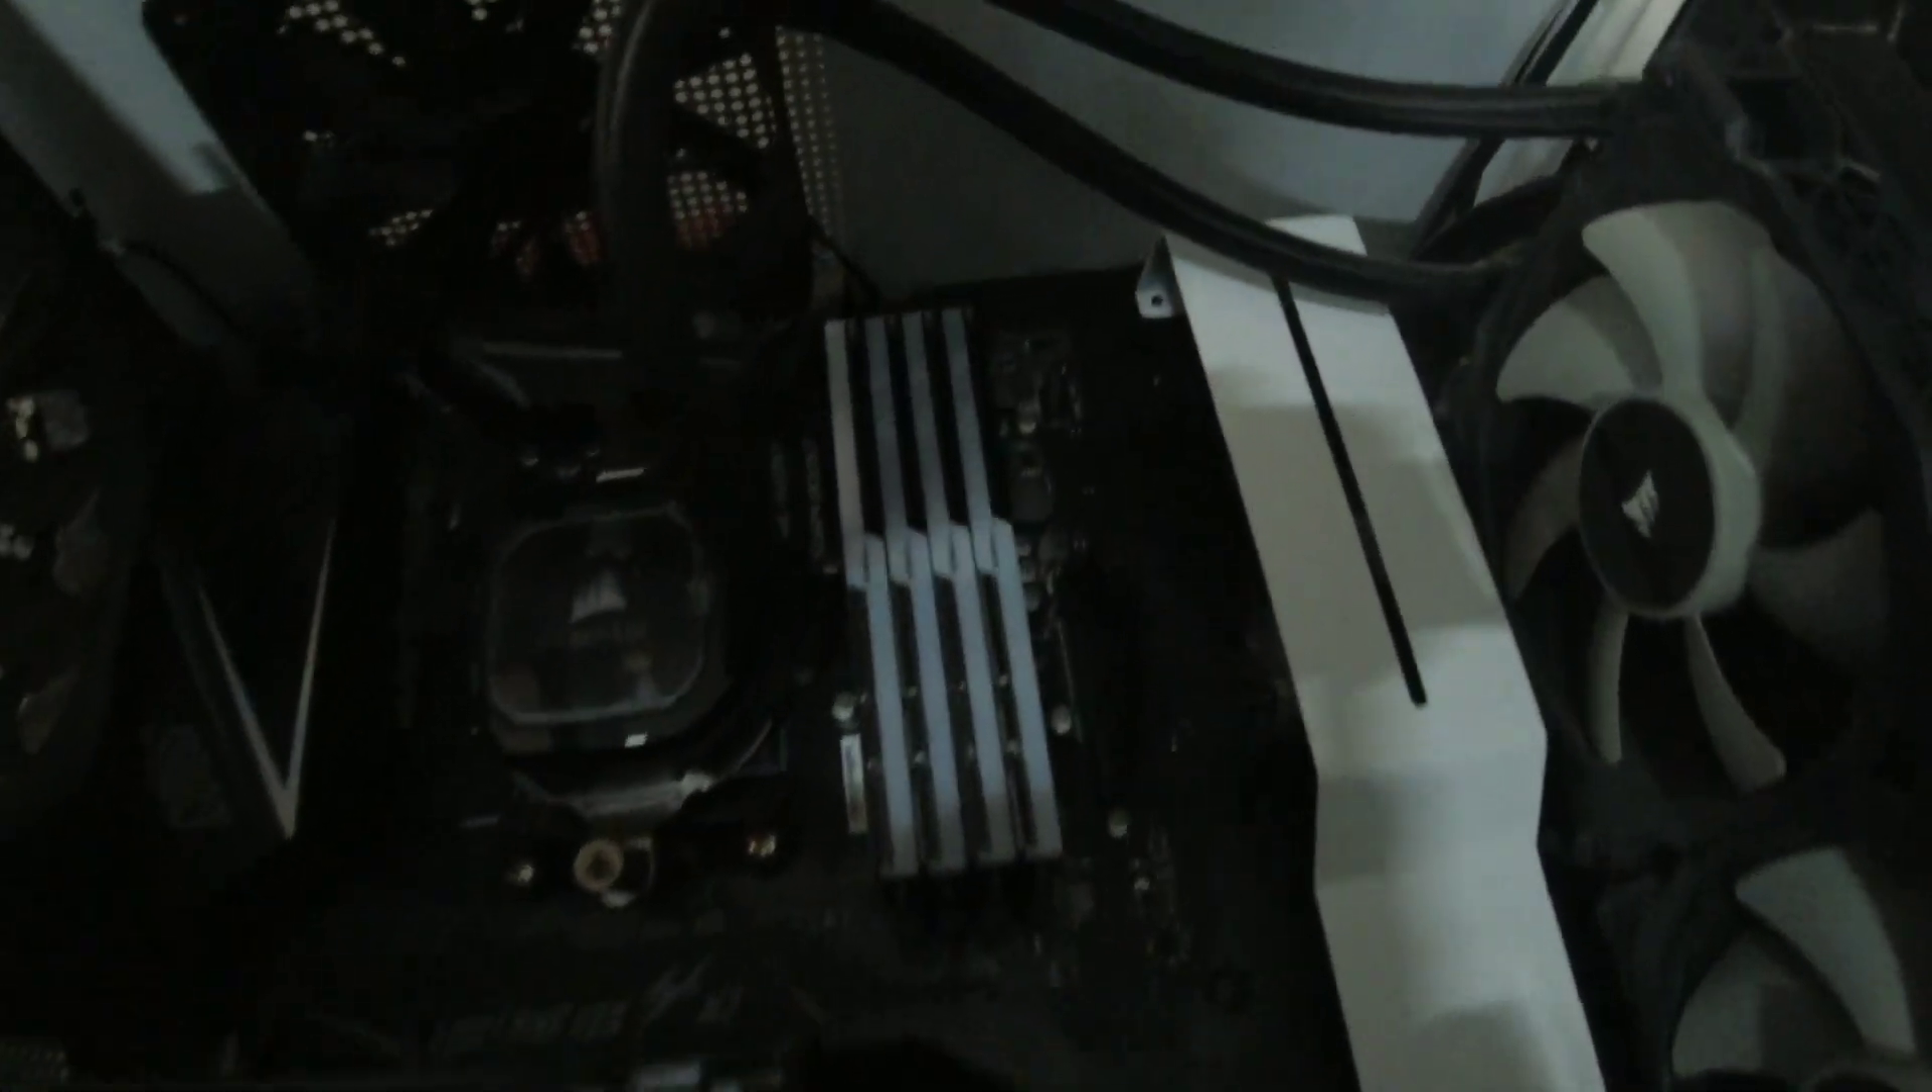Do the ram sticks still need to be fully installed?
No.